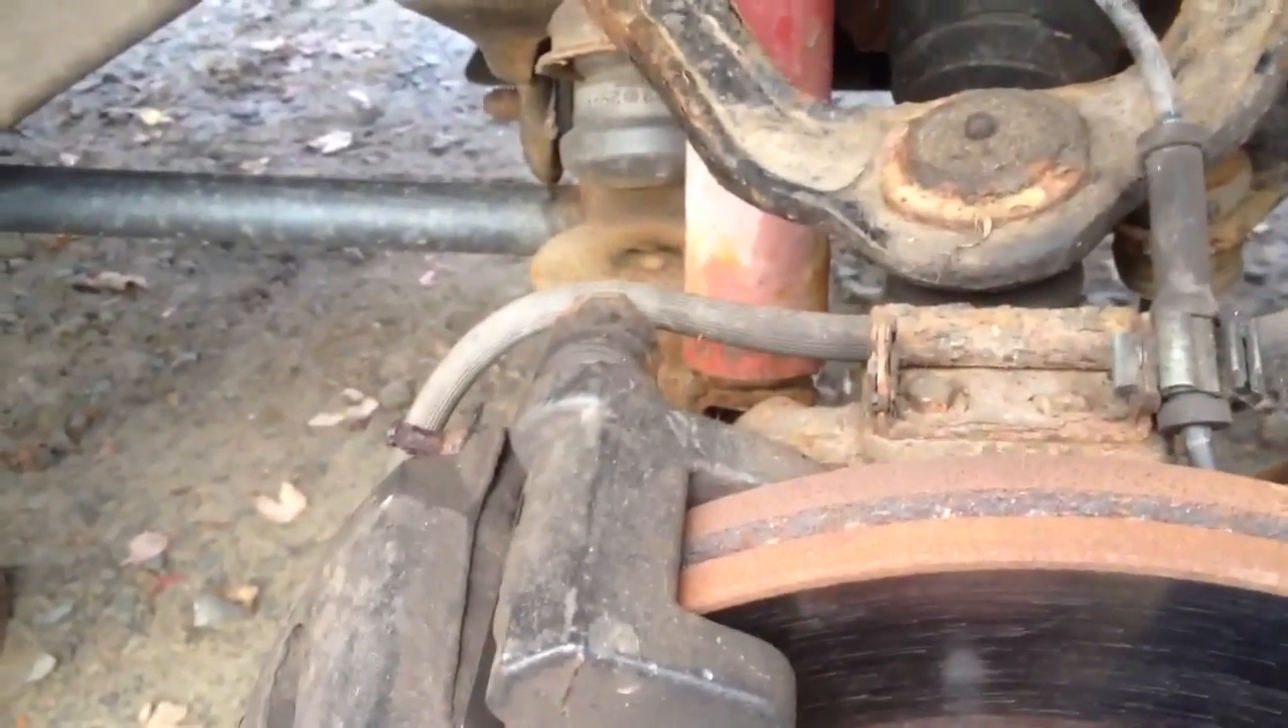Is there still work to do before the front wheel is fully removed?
No.